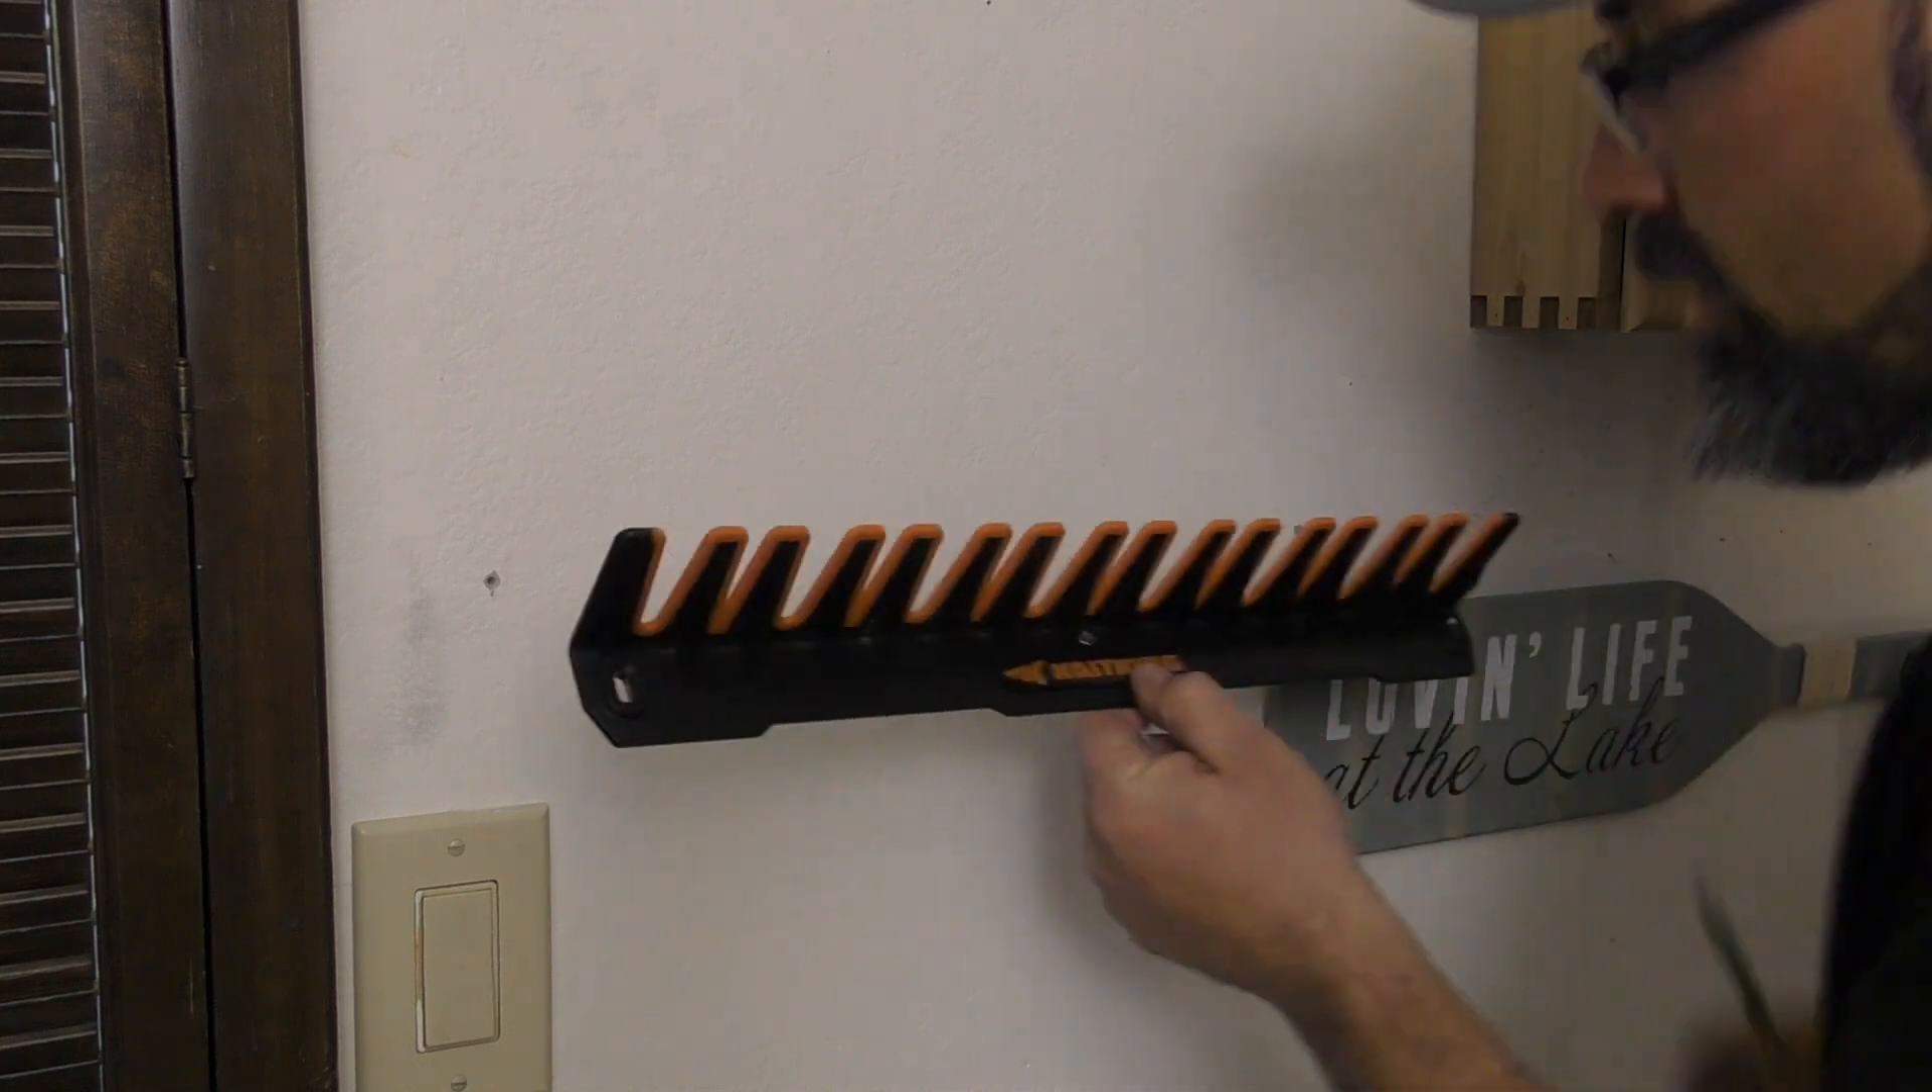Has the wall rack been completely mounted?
No.